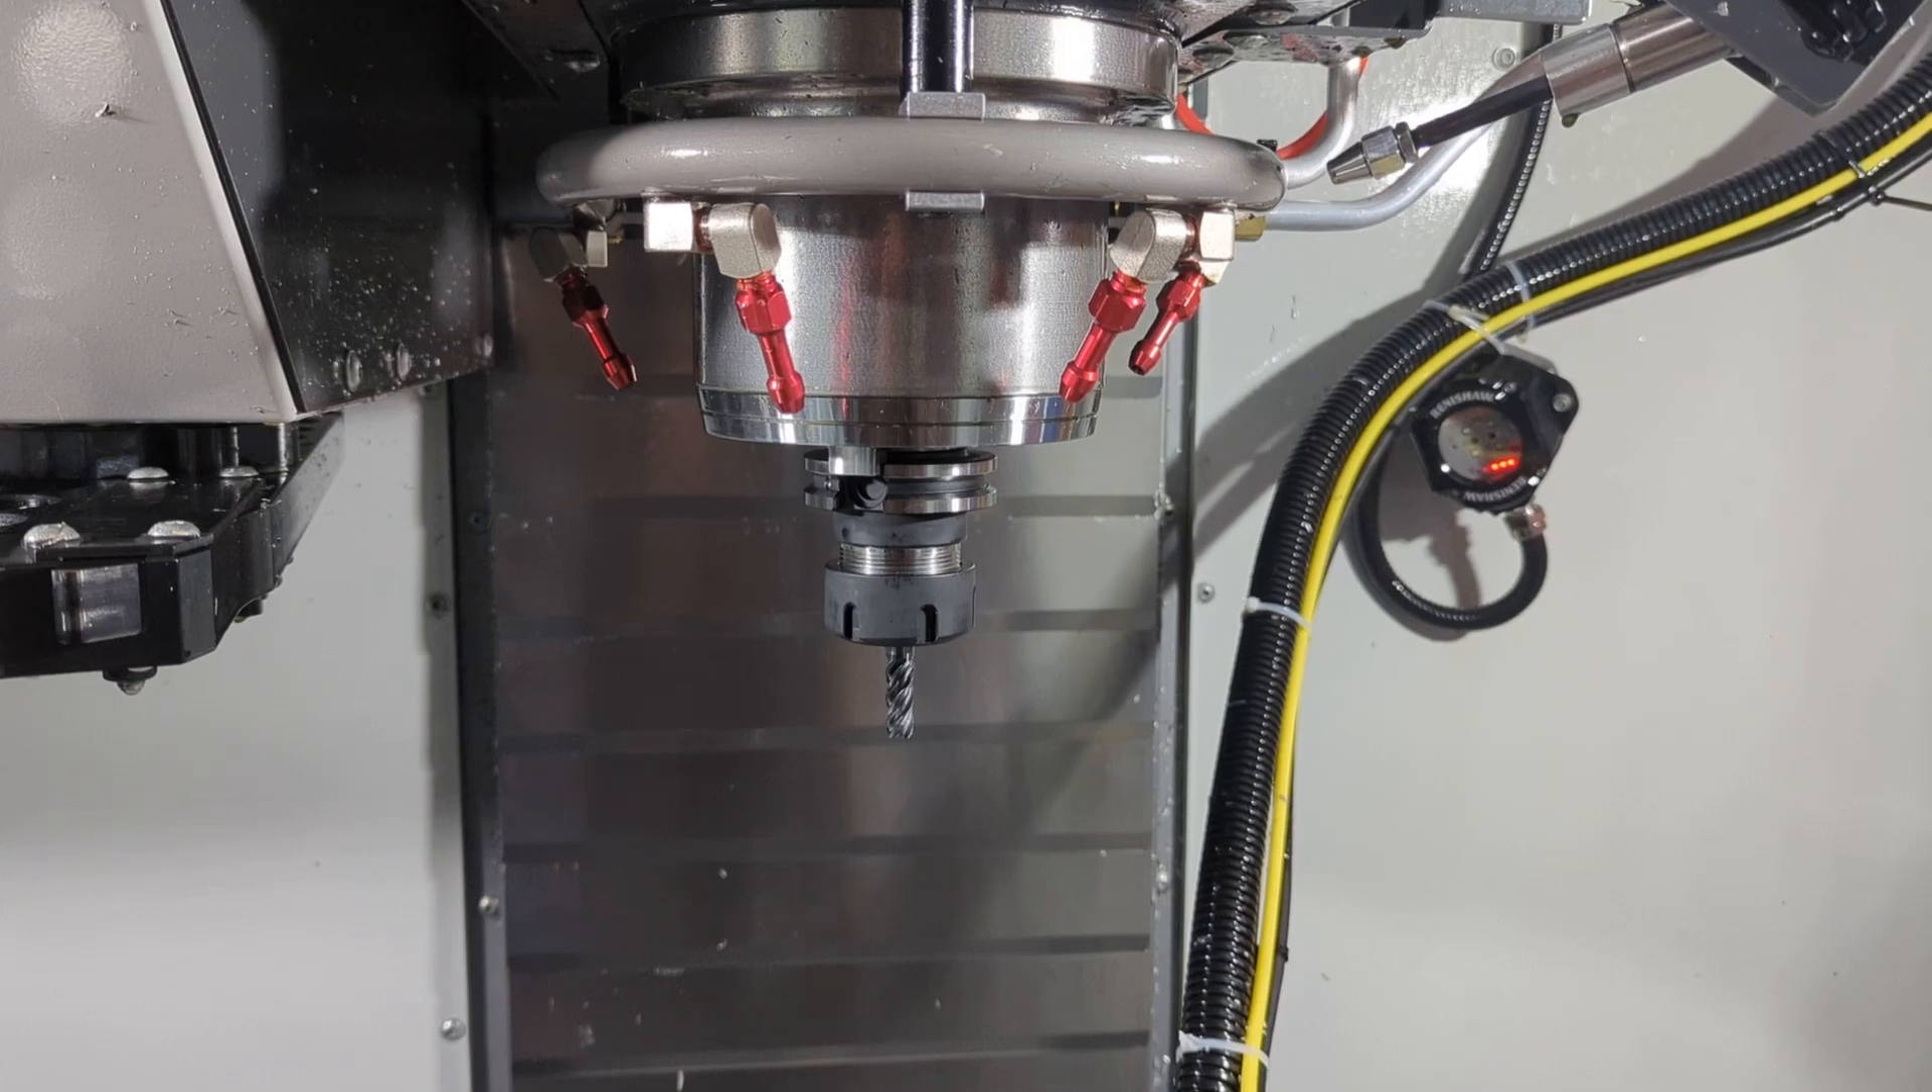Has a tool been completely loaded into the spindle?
Yes.